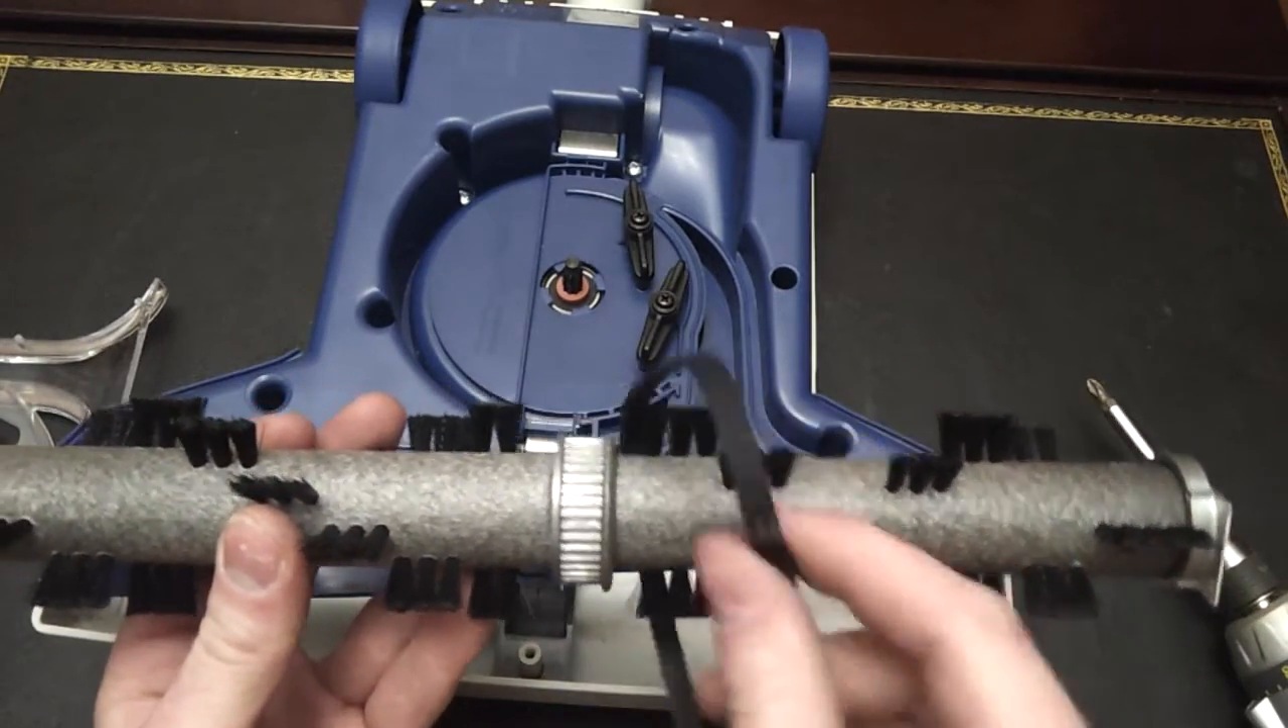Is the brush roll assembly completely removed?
Yes.